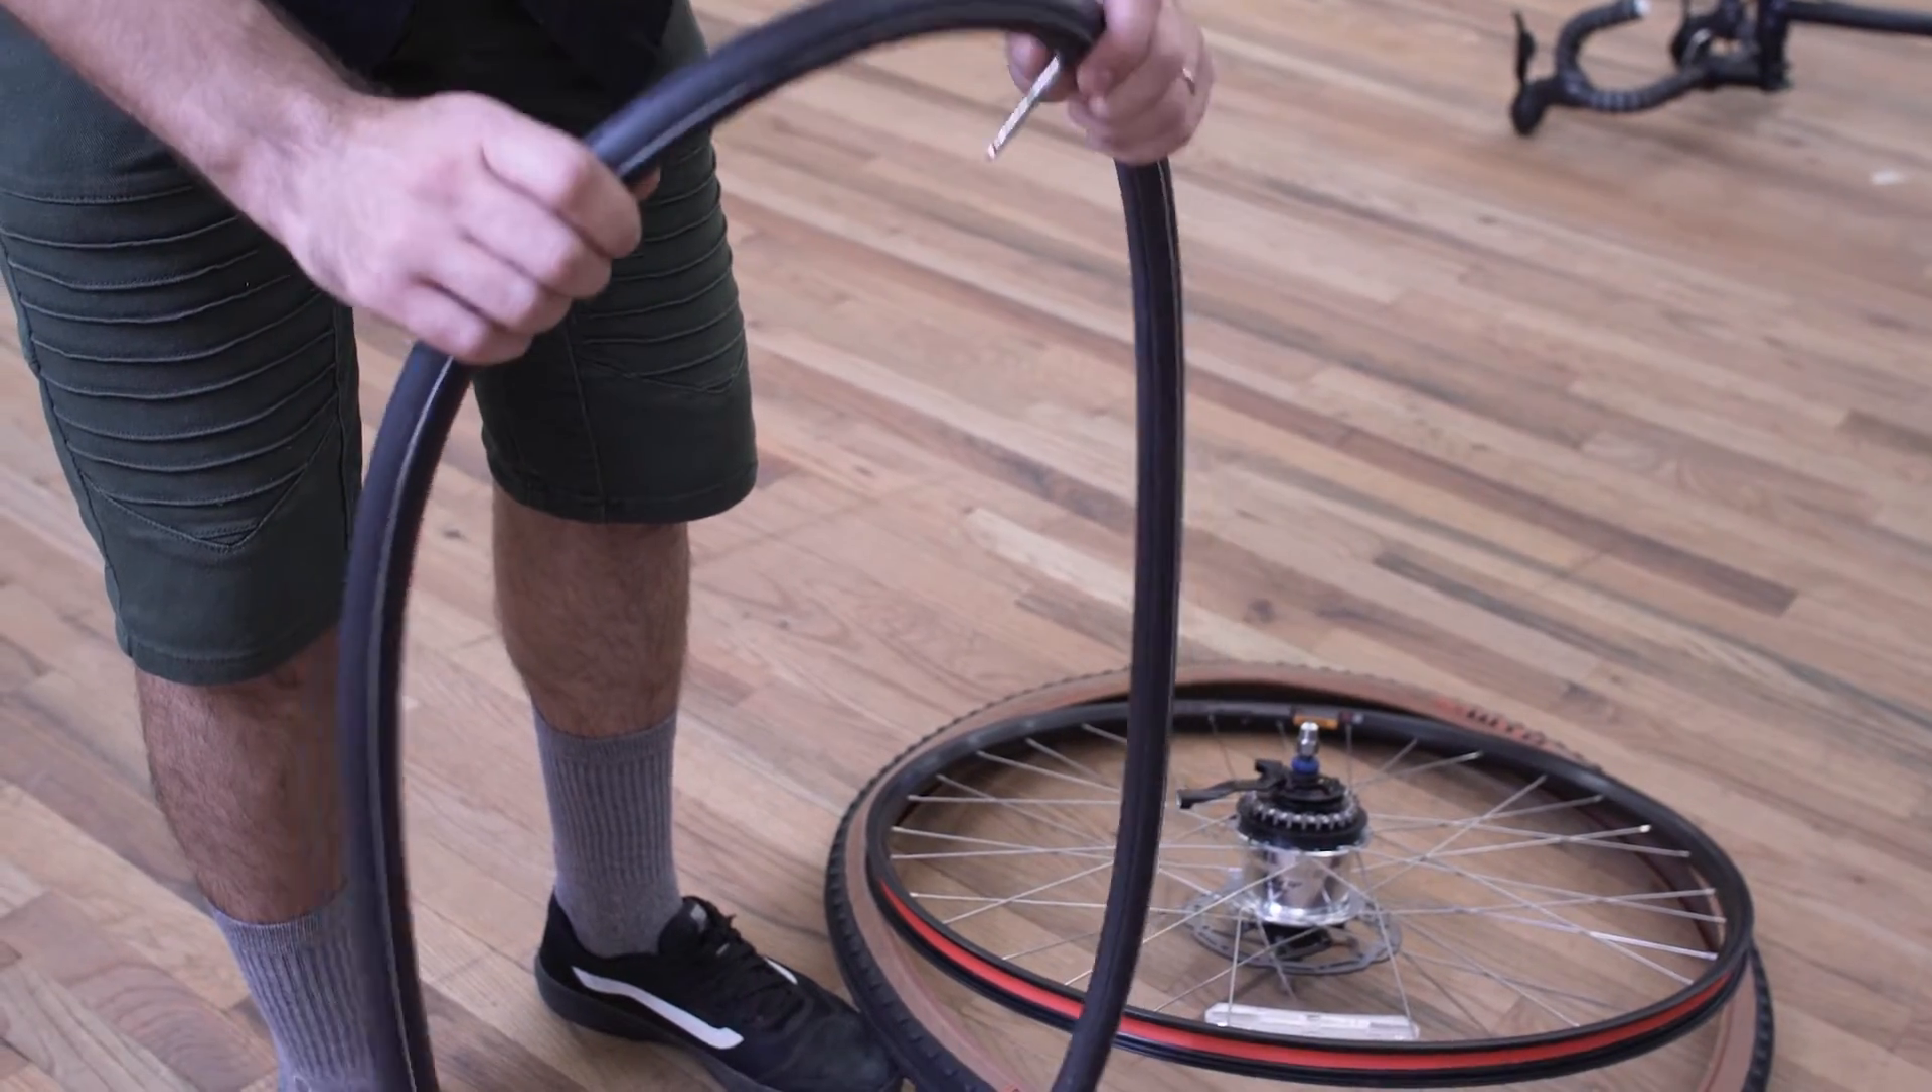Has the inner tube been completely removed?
Yes.